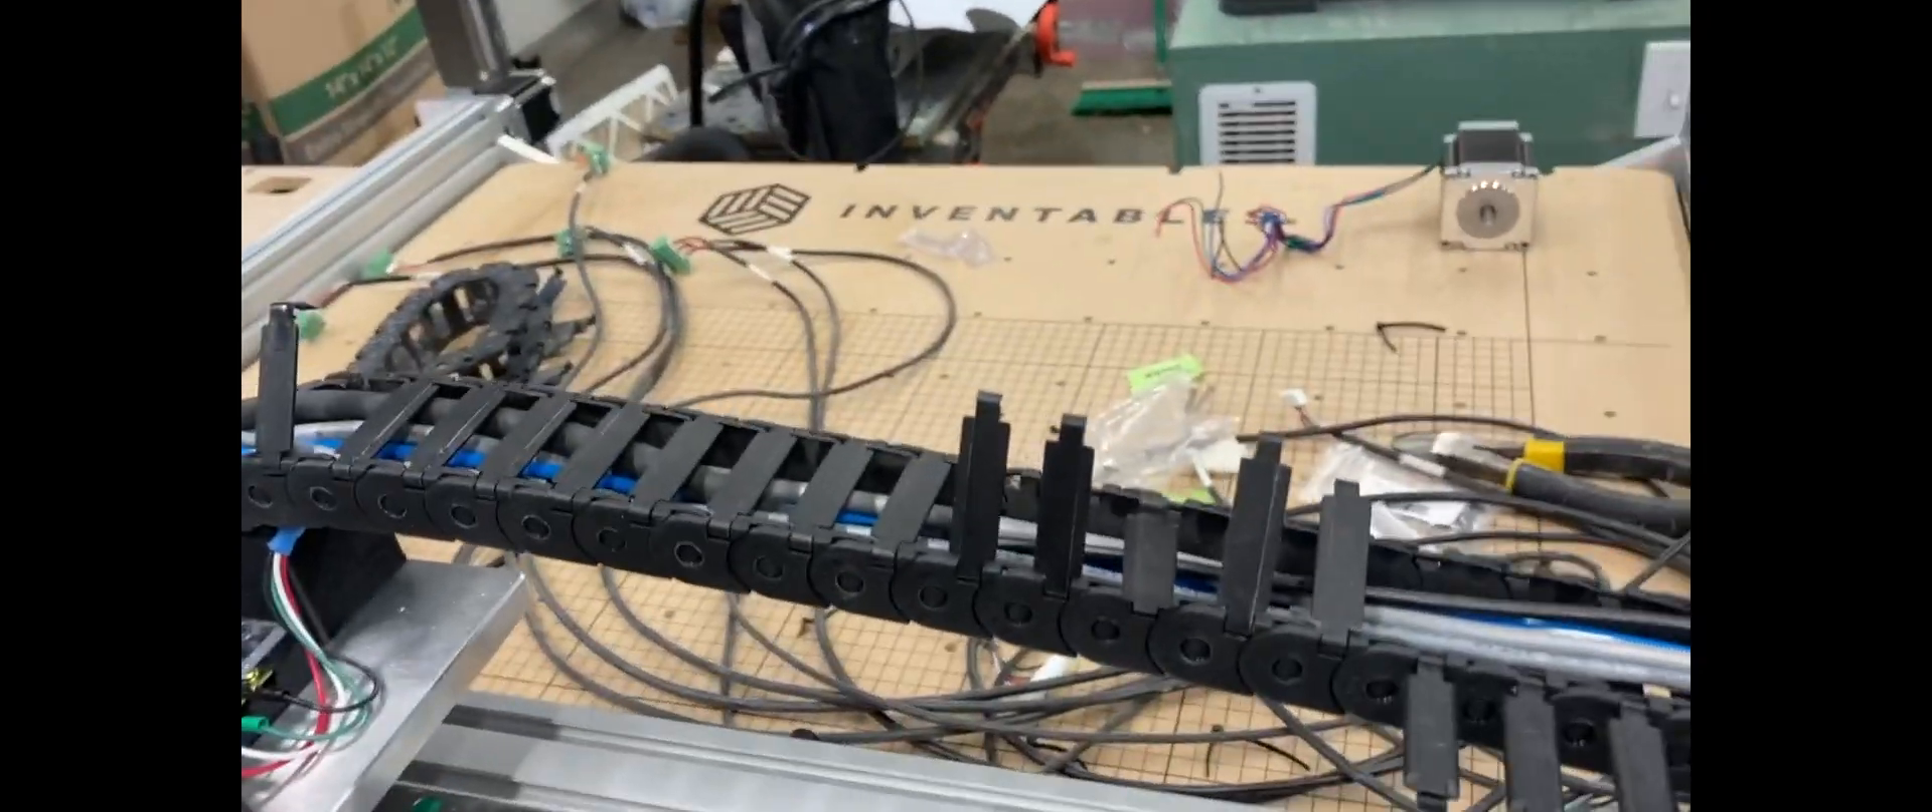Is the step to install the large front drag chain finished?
No.